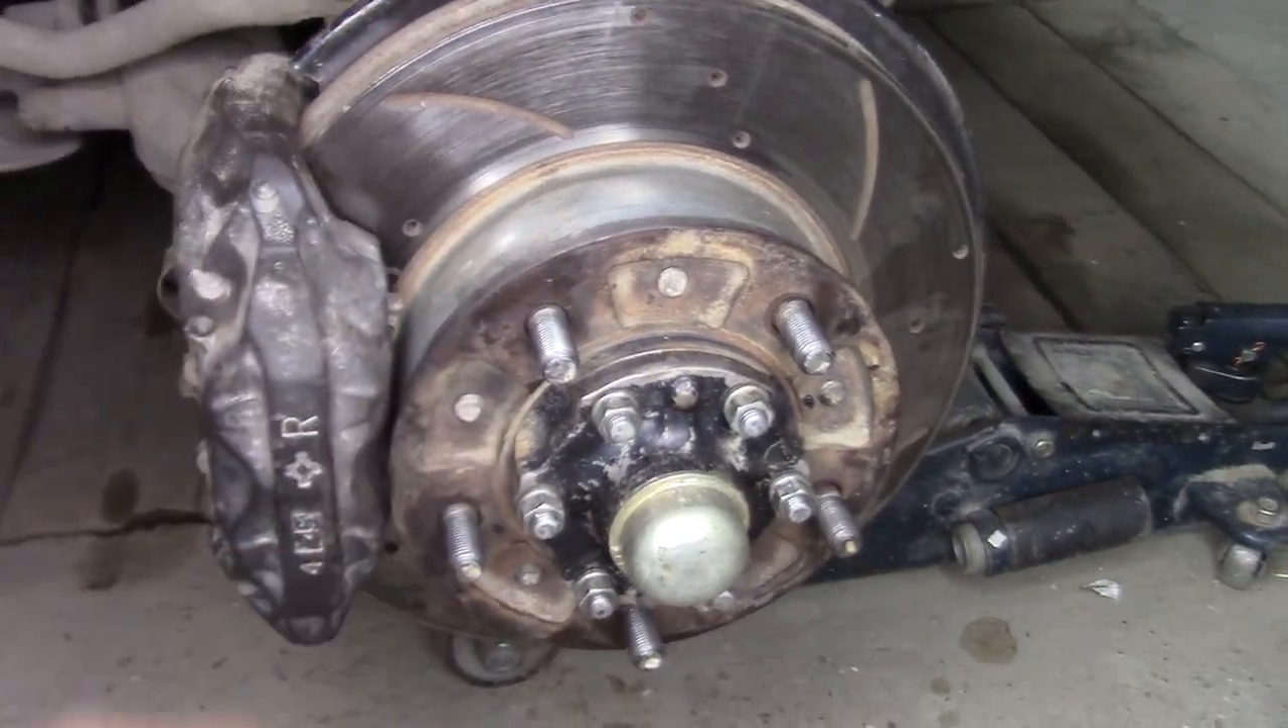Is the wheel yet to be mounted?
Yes.